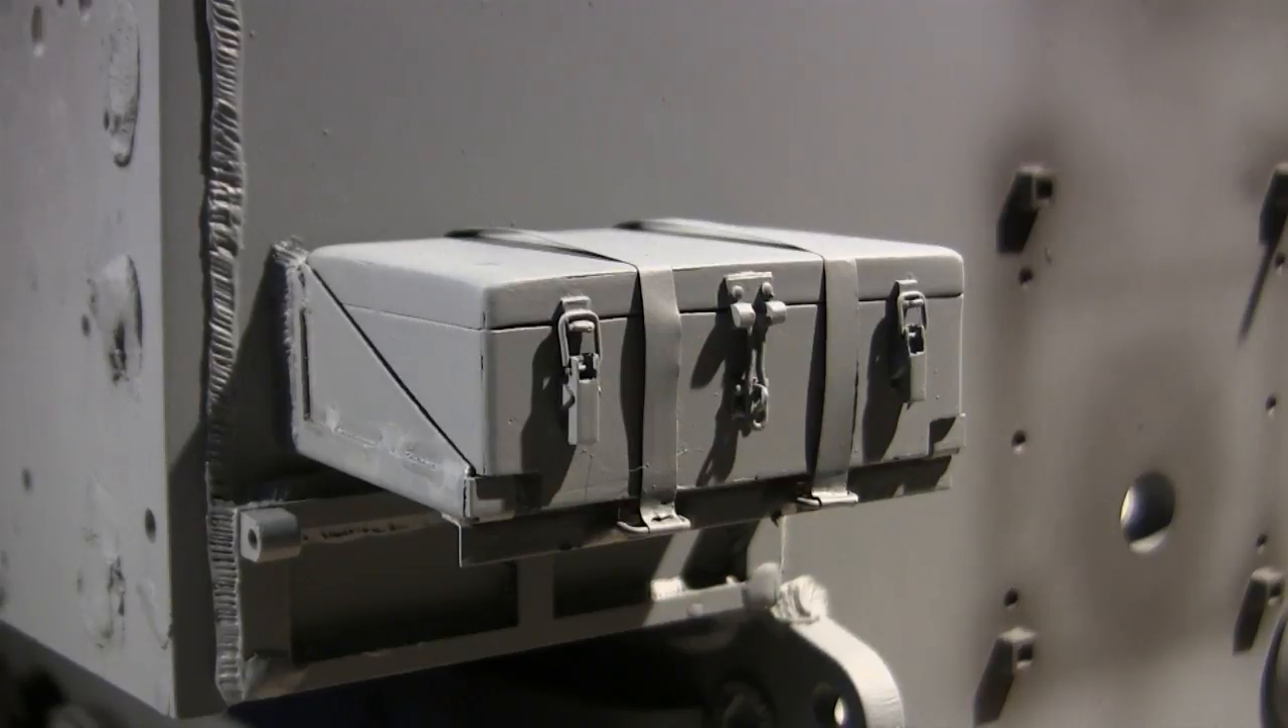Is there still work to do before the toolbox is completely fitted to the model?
No.